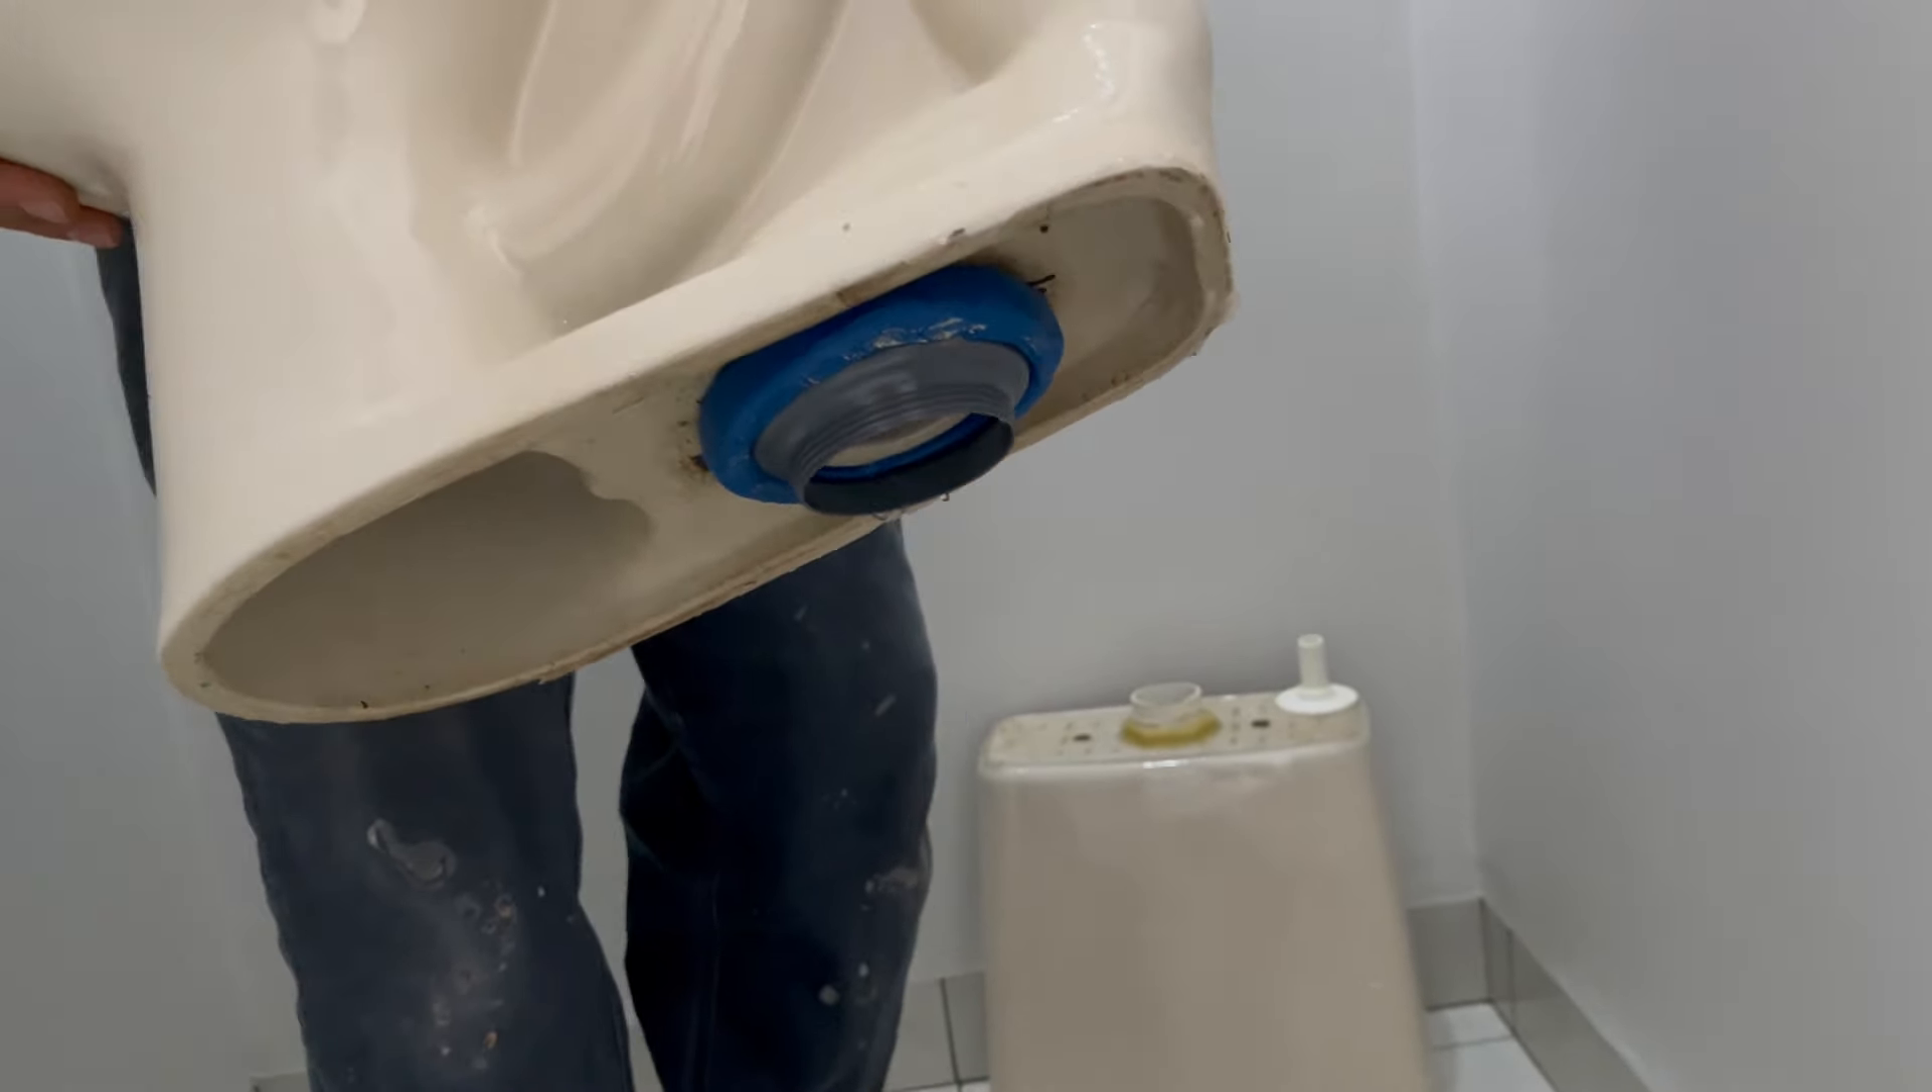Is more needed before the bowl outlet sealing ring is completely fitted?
No.